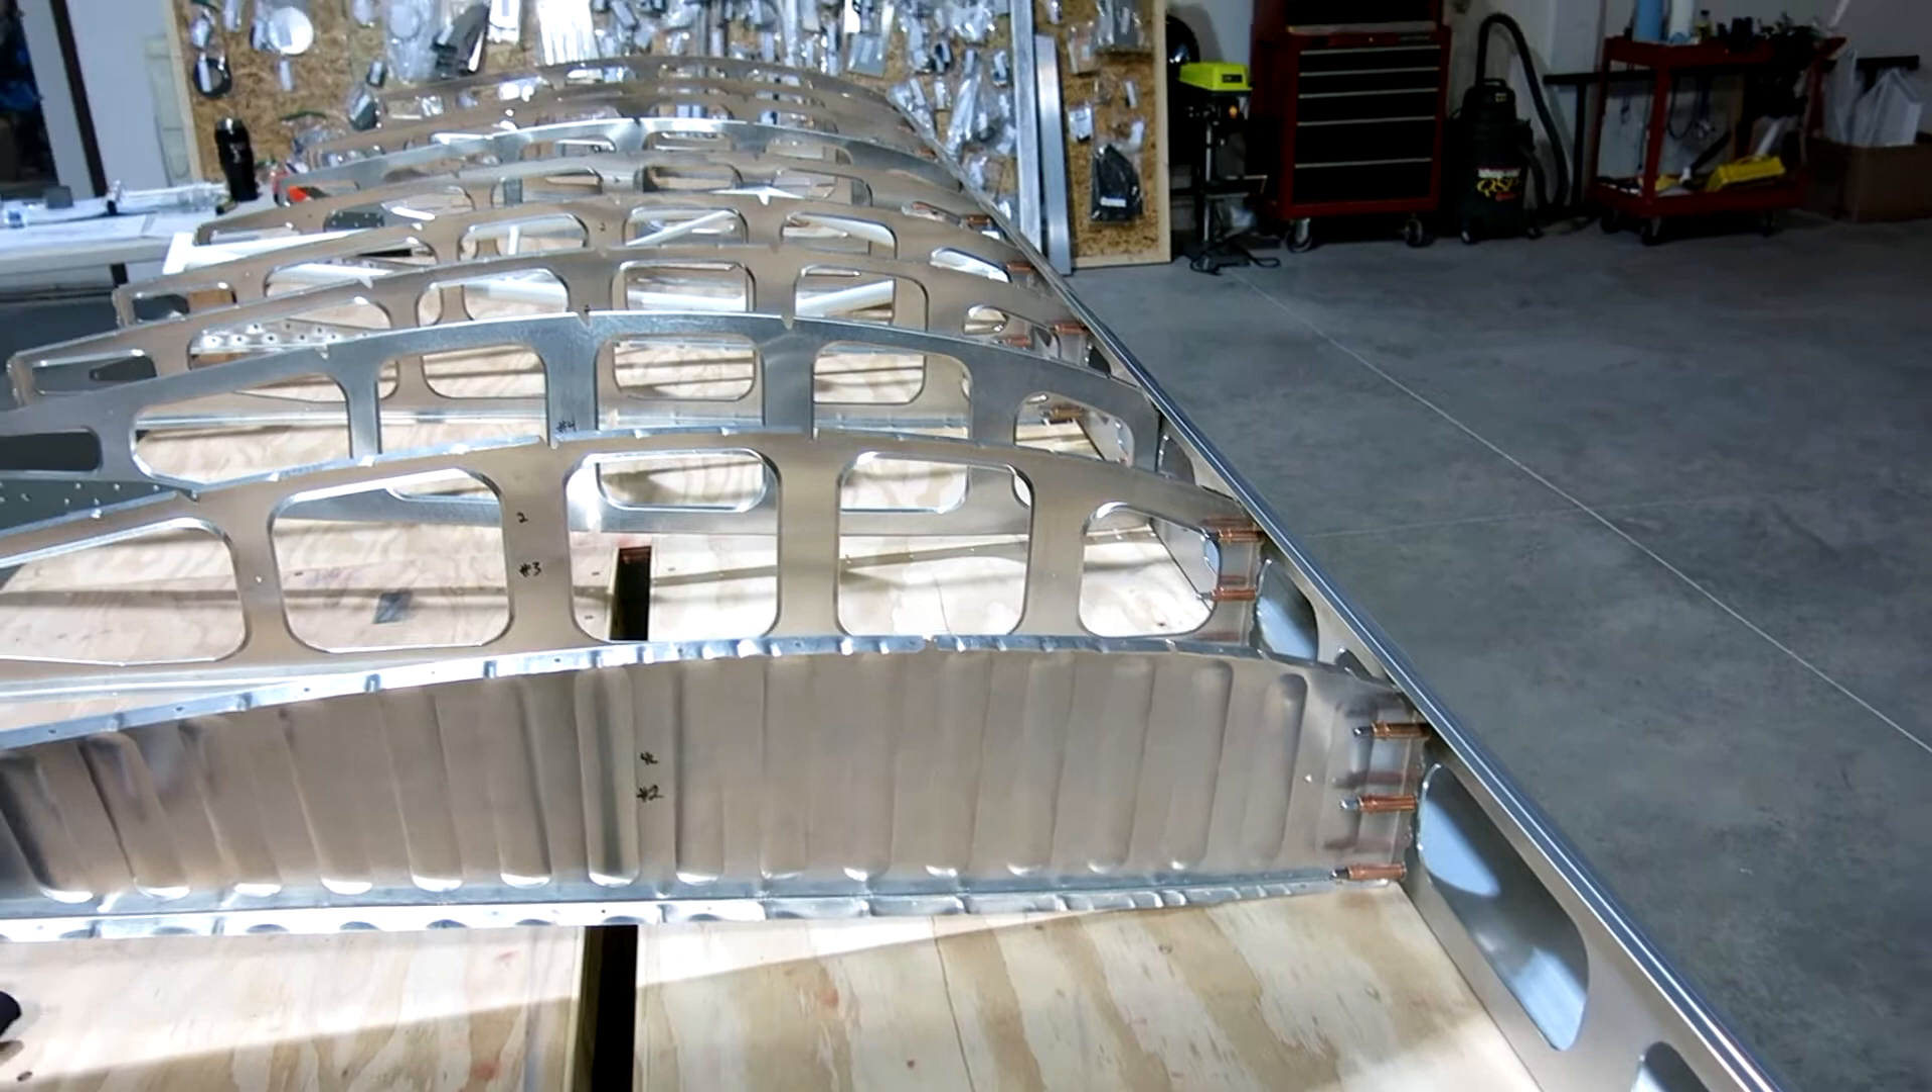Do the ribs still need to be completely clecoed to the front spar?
No.